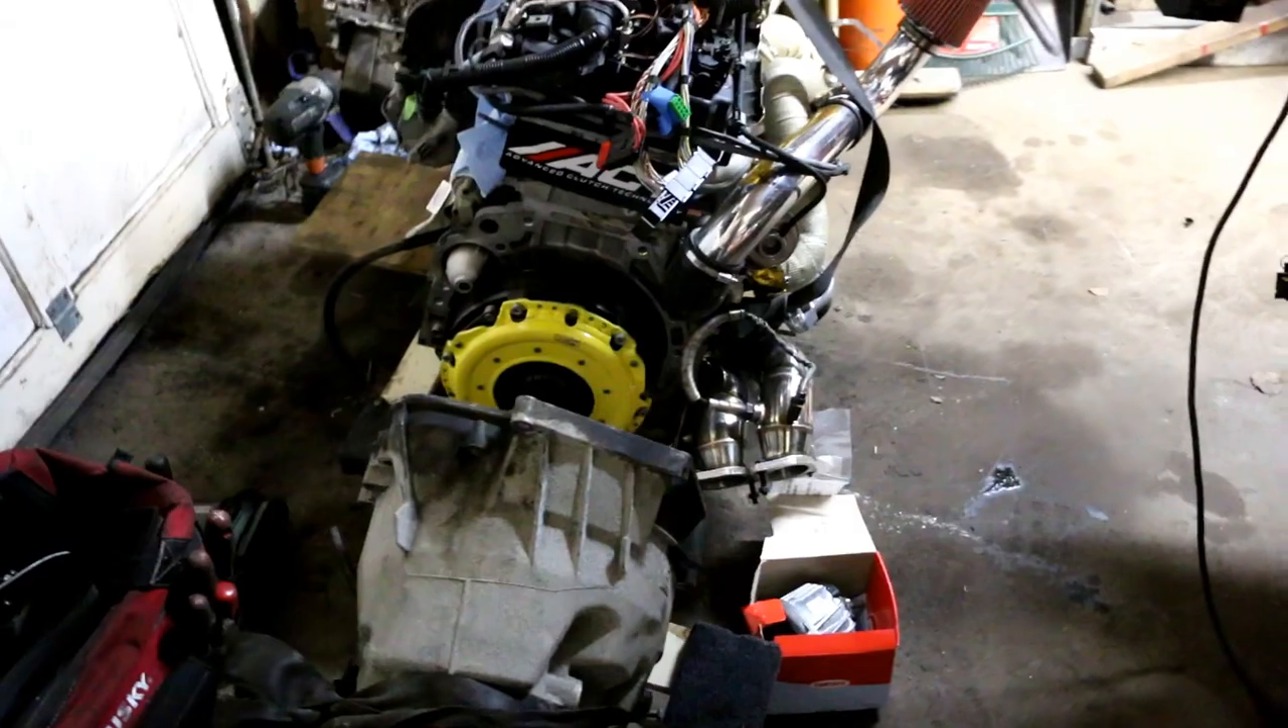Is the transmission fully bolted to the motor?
No.